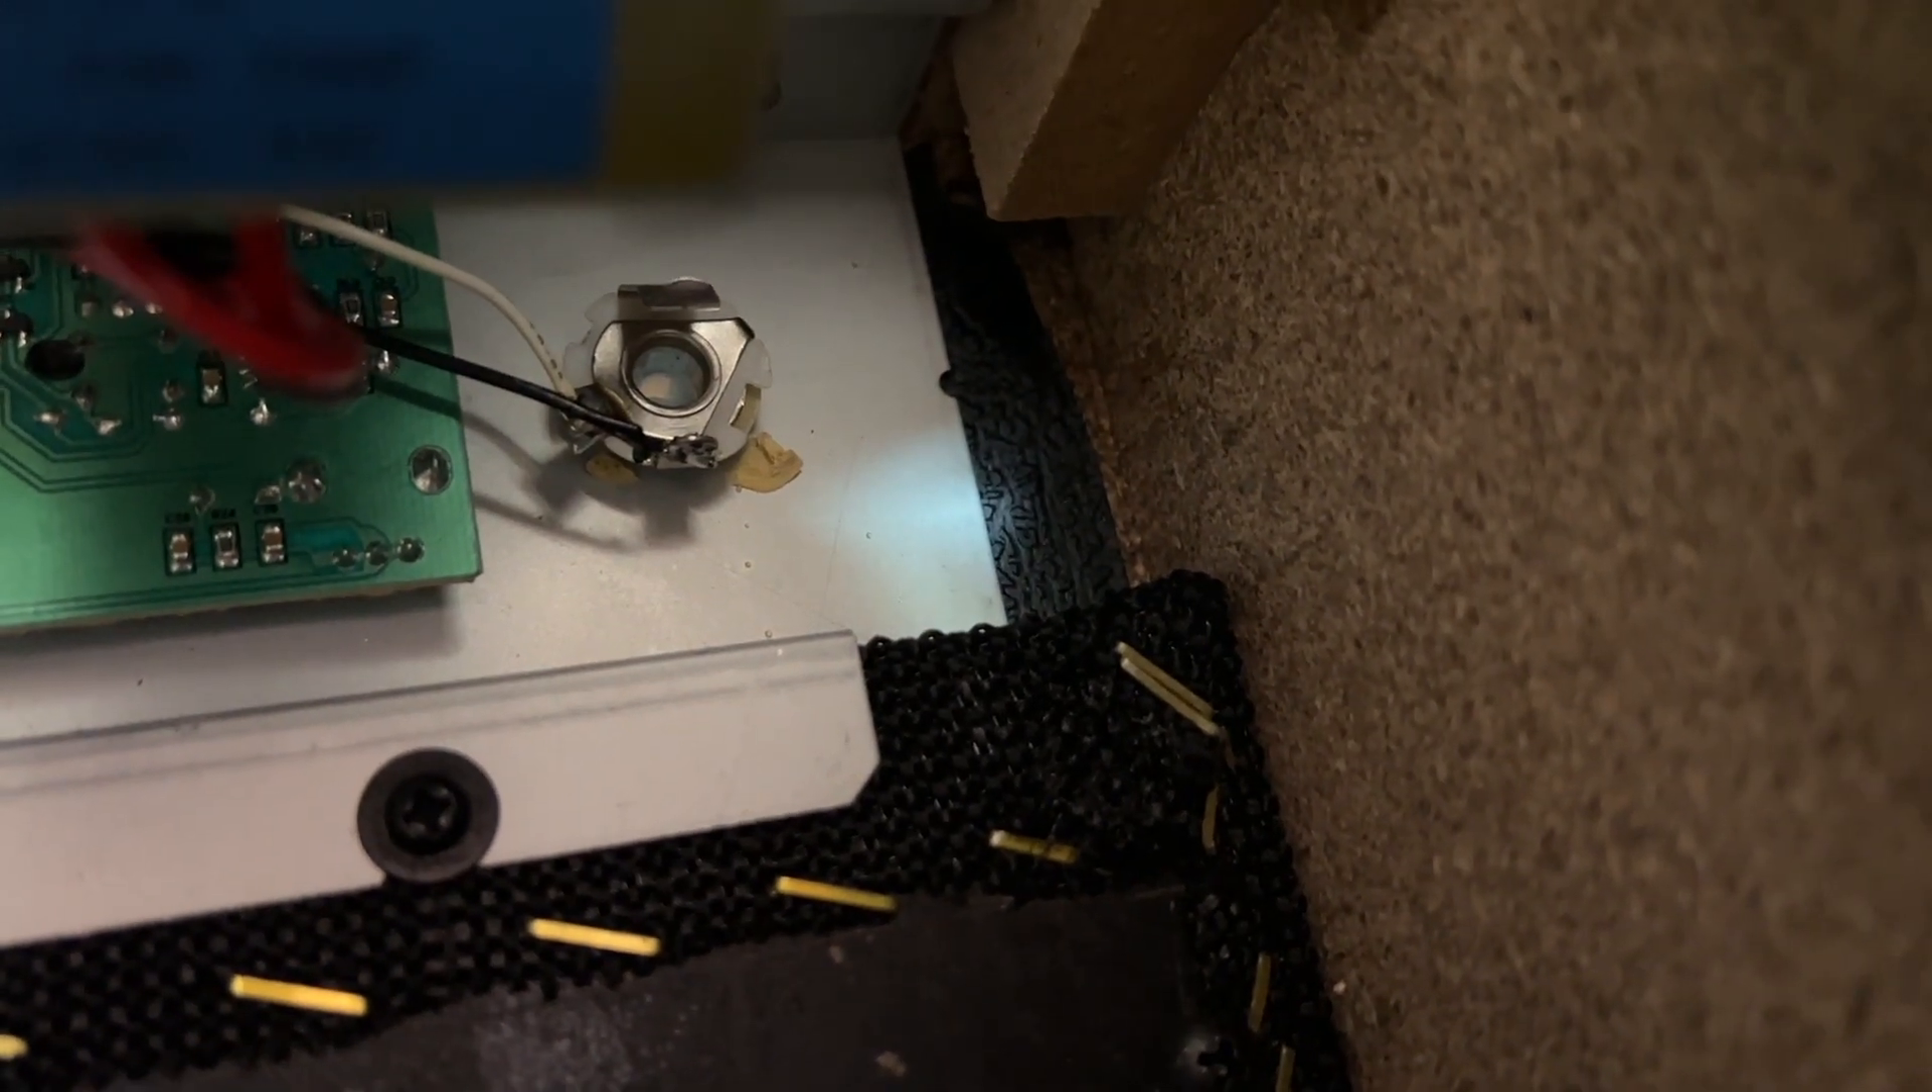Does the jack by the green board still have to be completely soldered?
No.